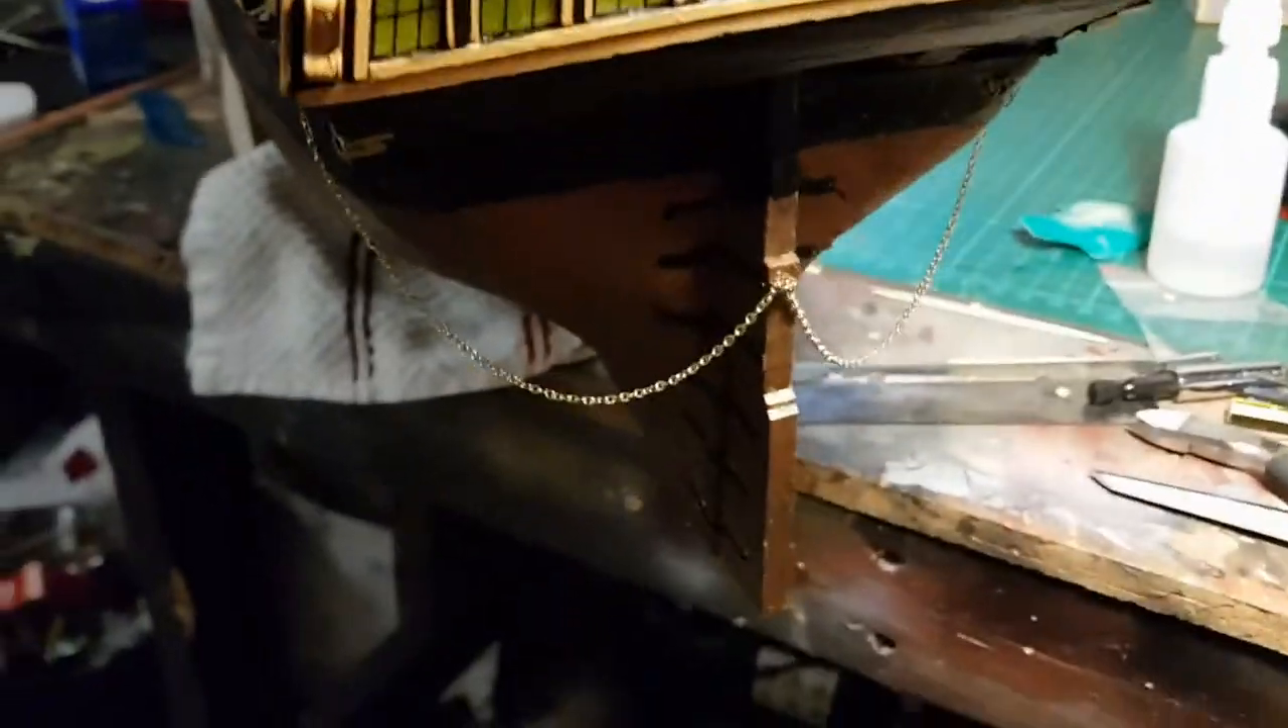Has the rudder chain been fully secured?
Yes.